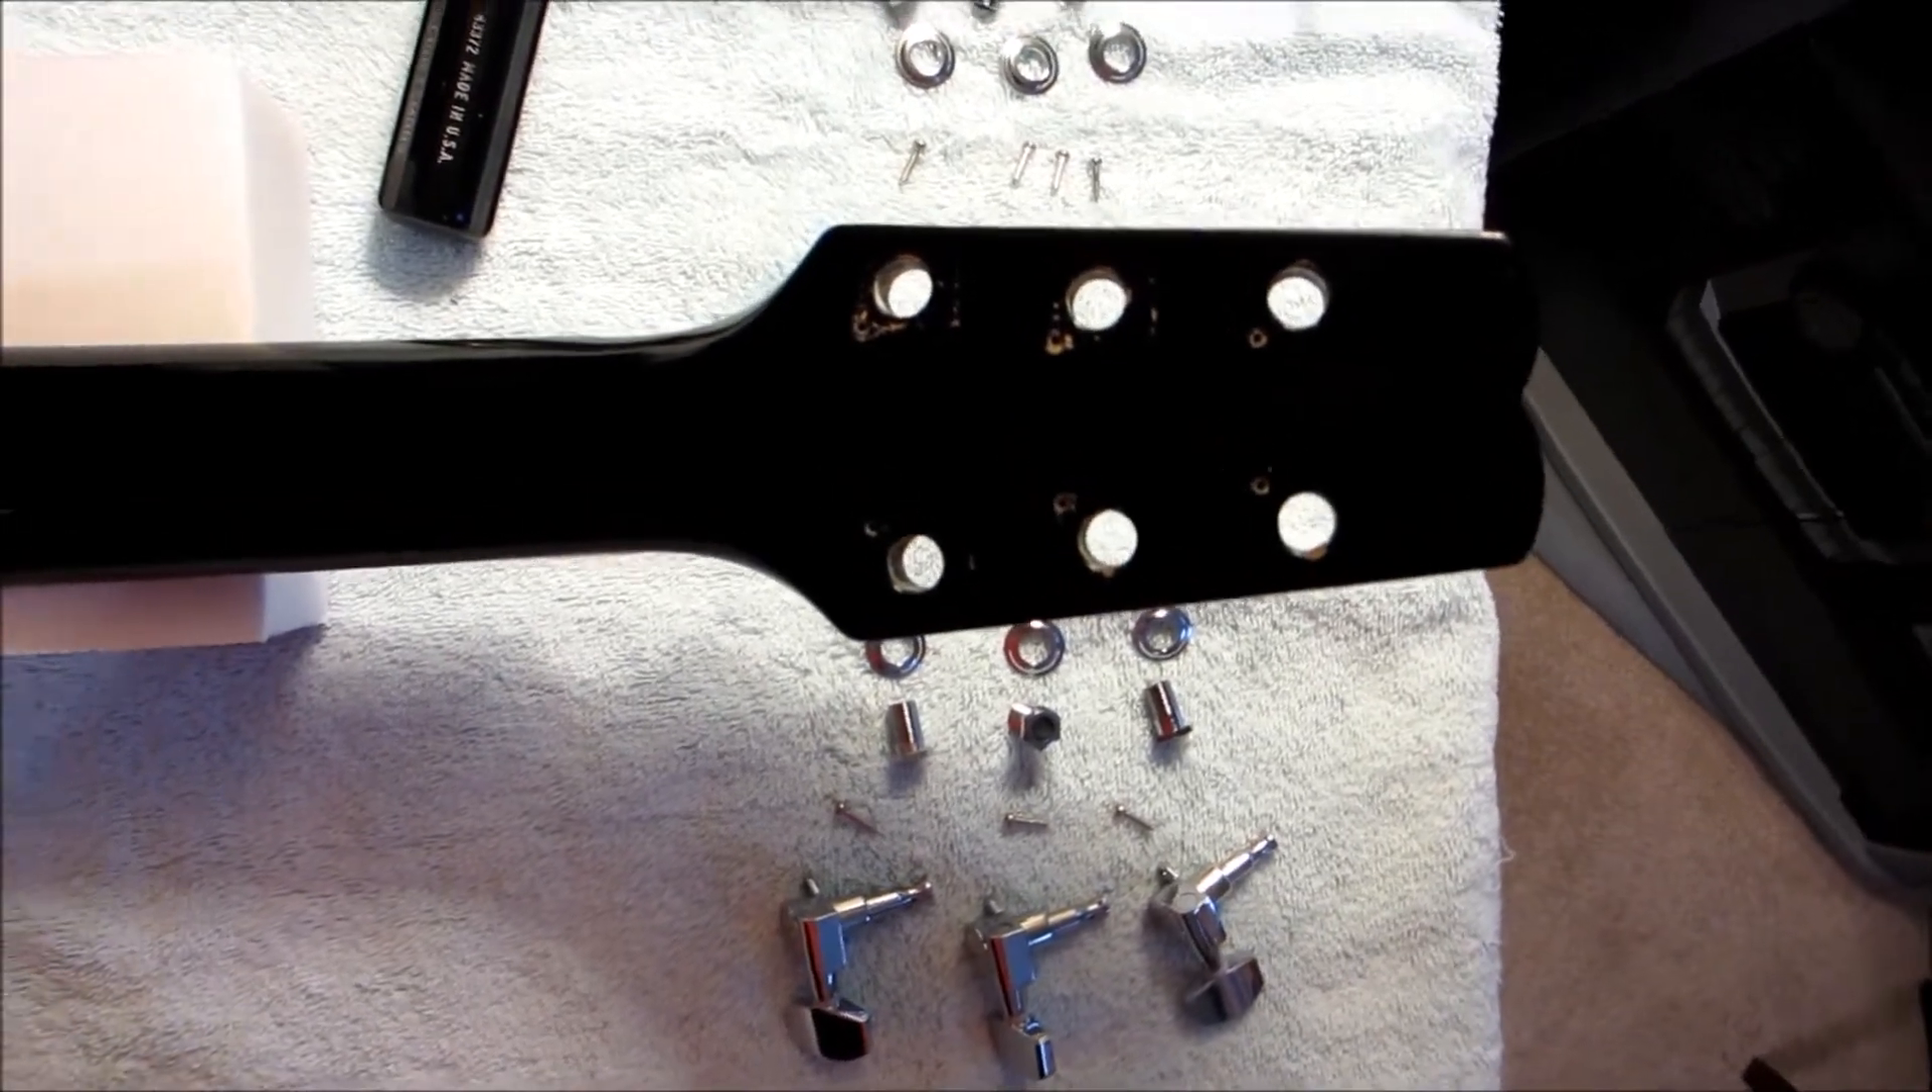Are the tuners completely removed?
Yes.